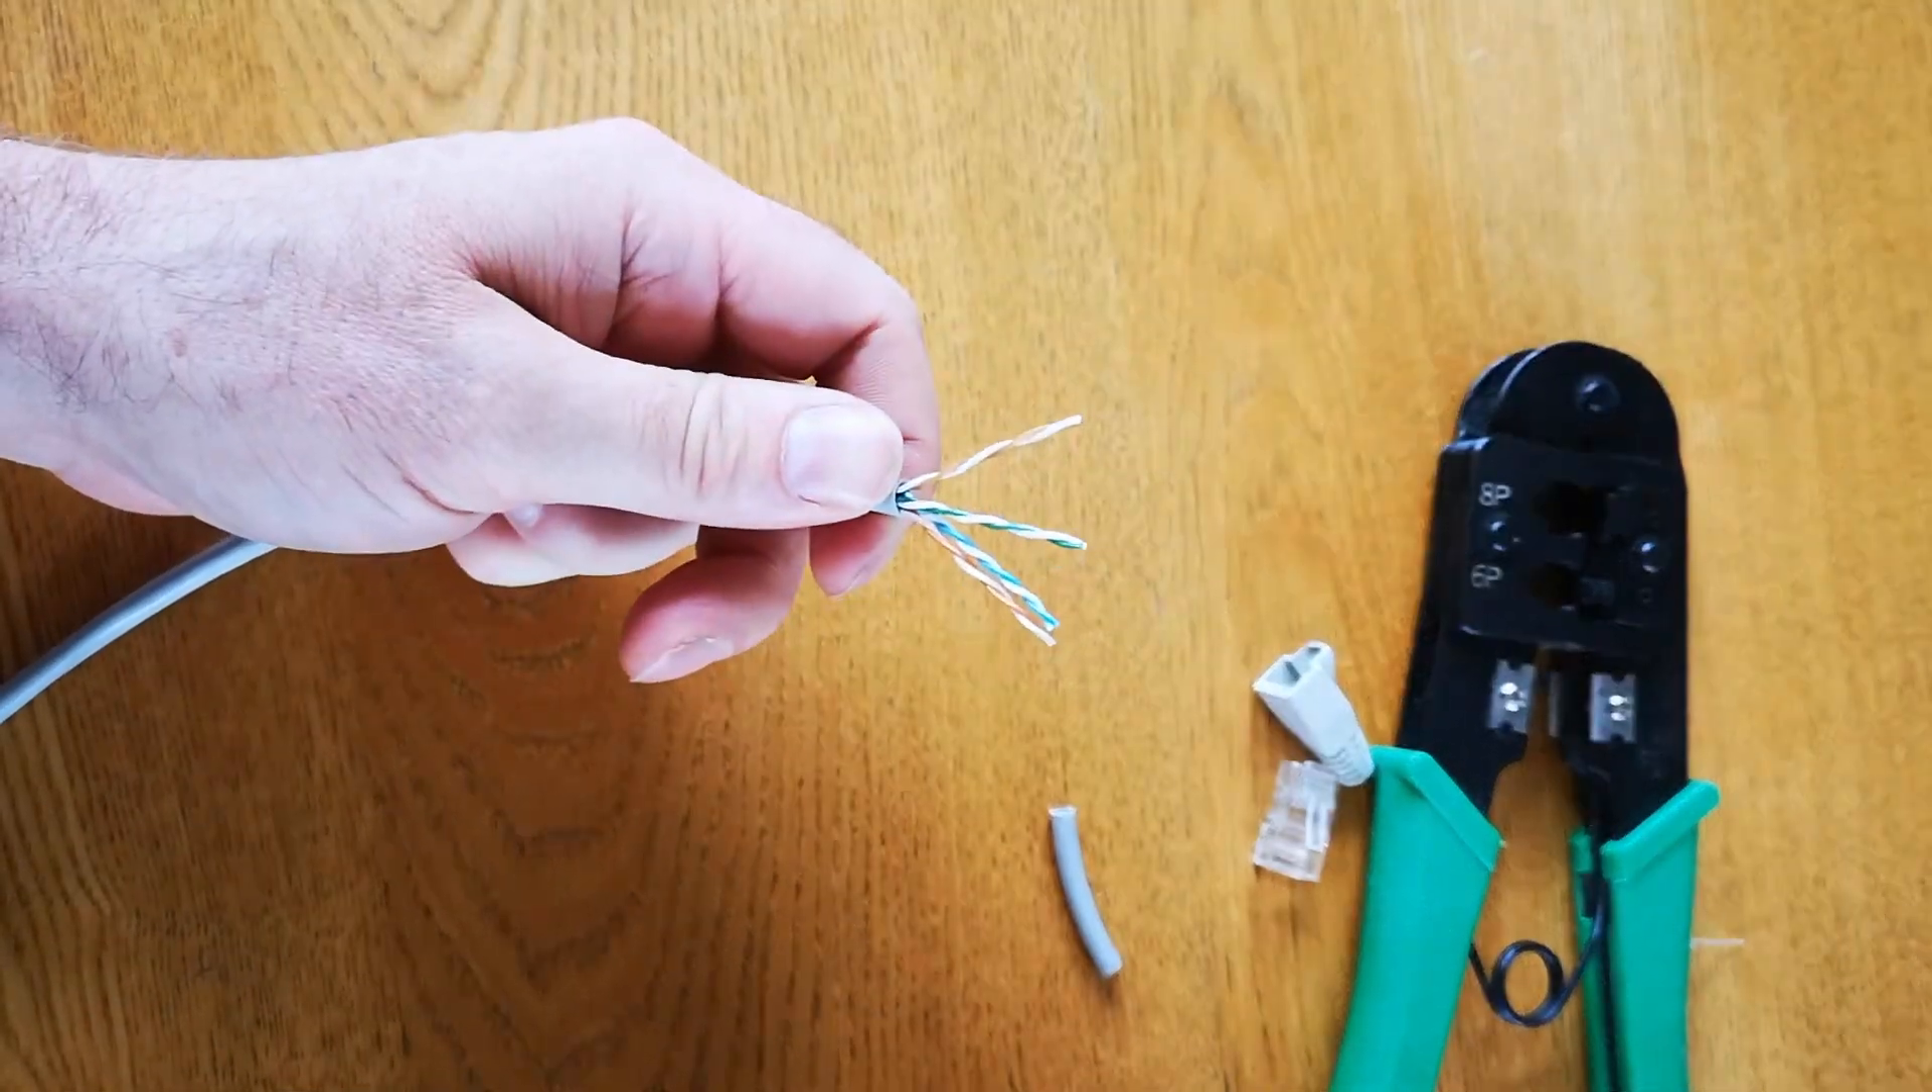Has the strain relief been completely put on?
No.